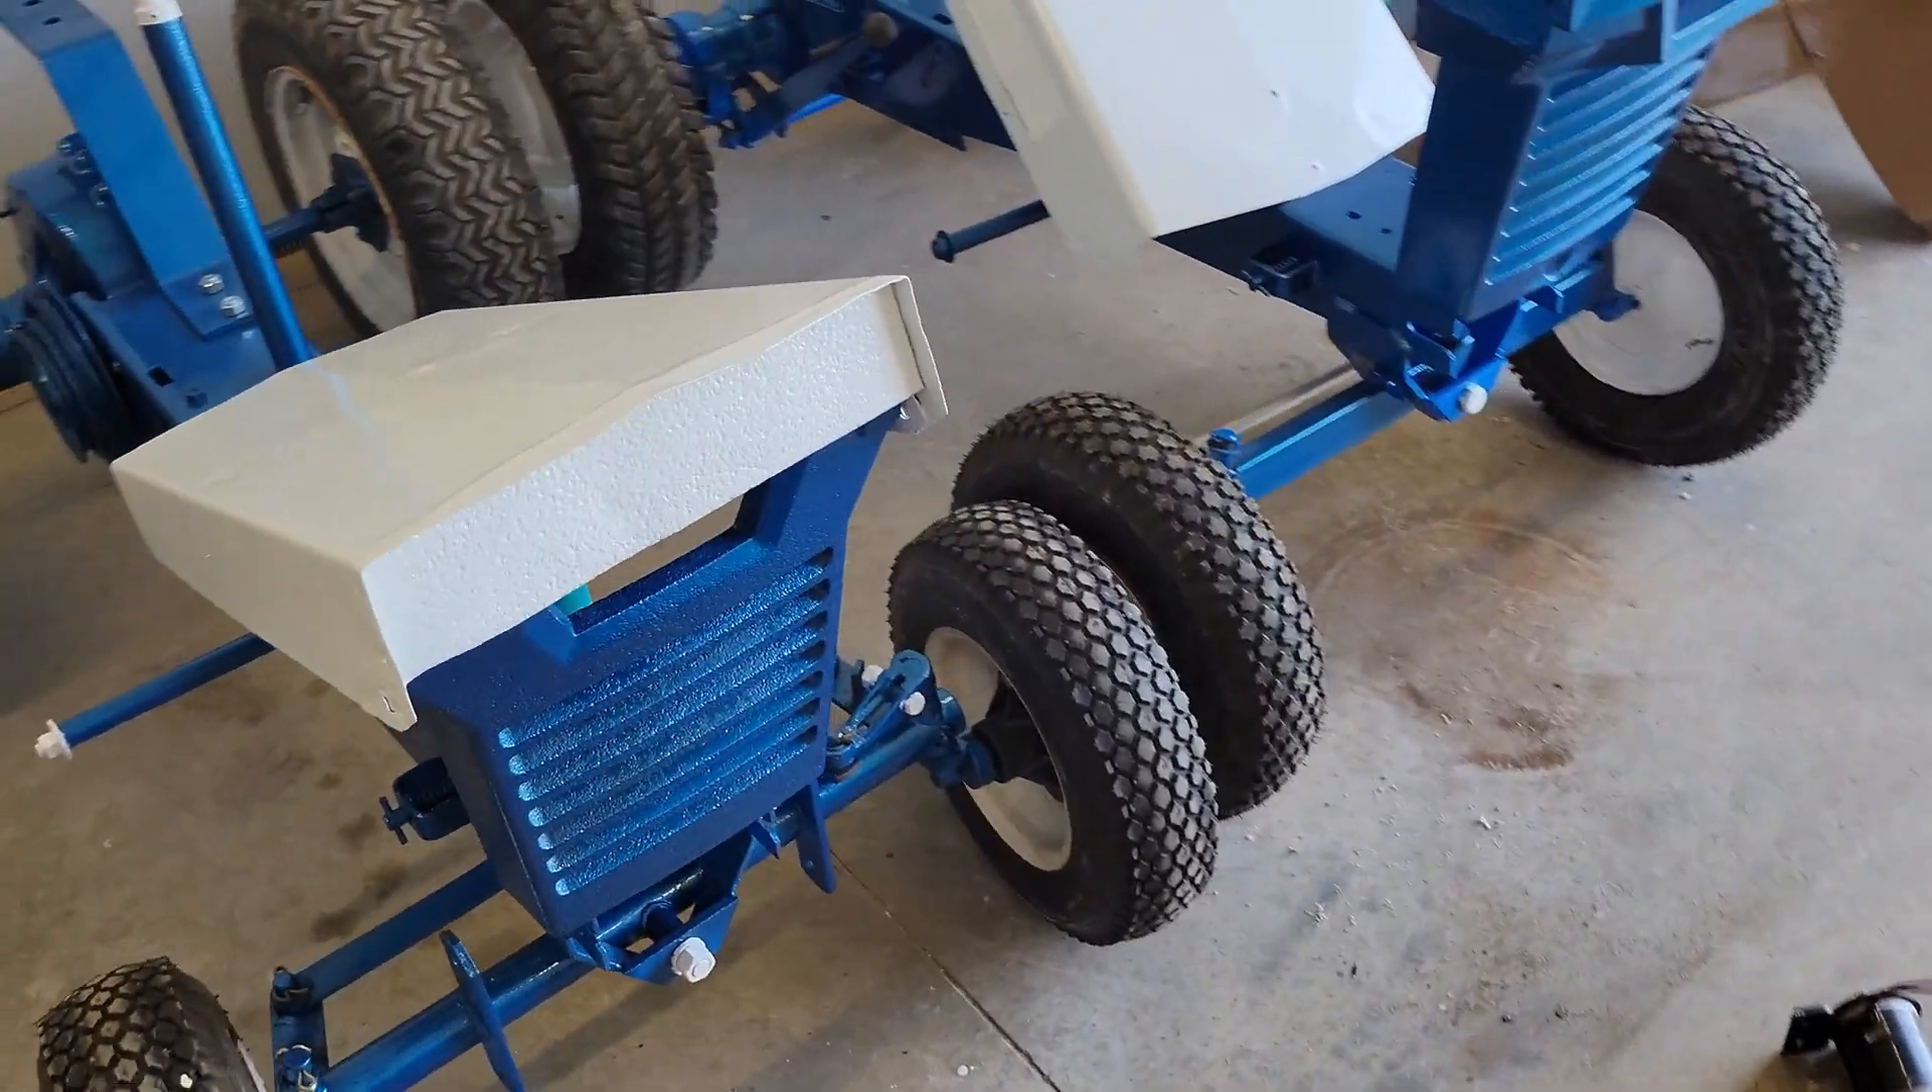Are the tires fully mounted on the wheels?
Yes.